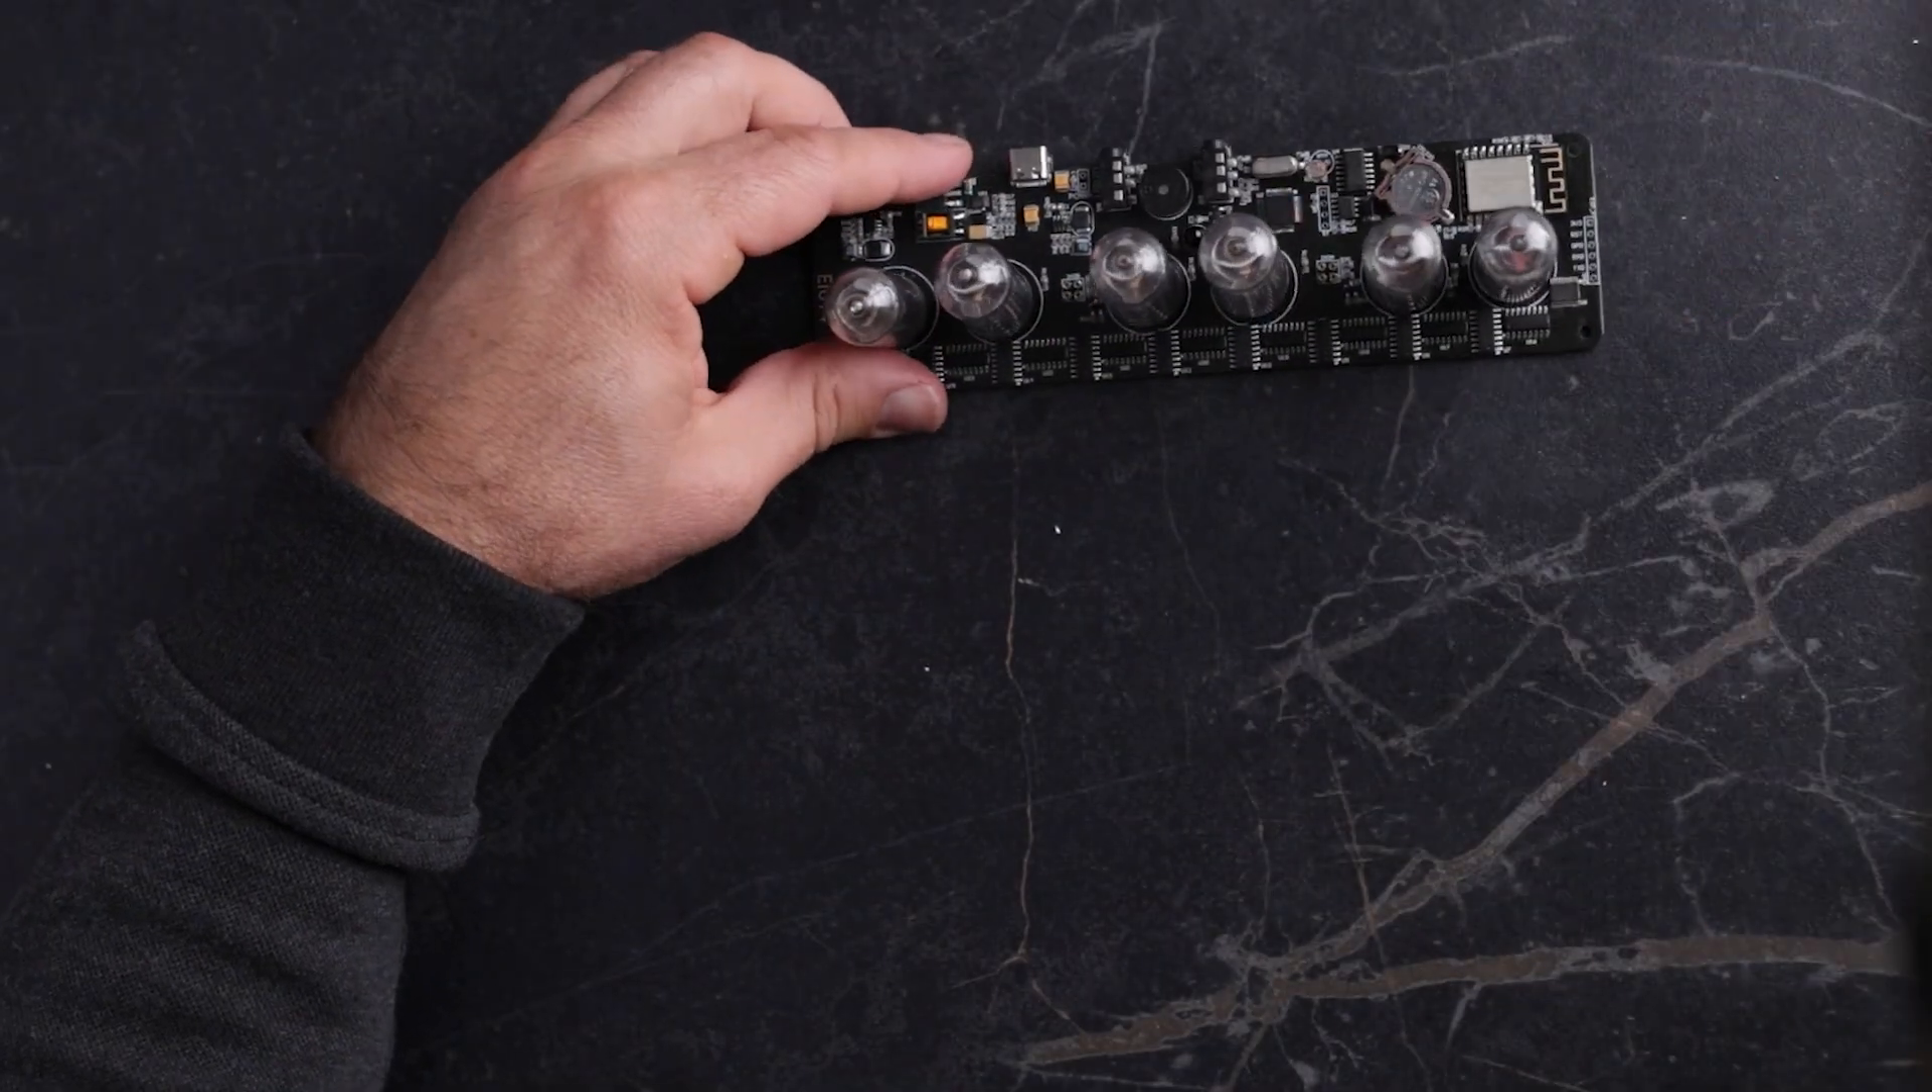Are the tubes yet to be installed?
No.